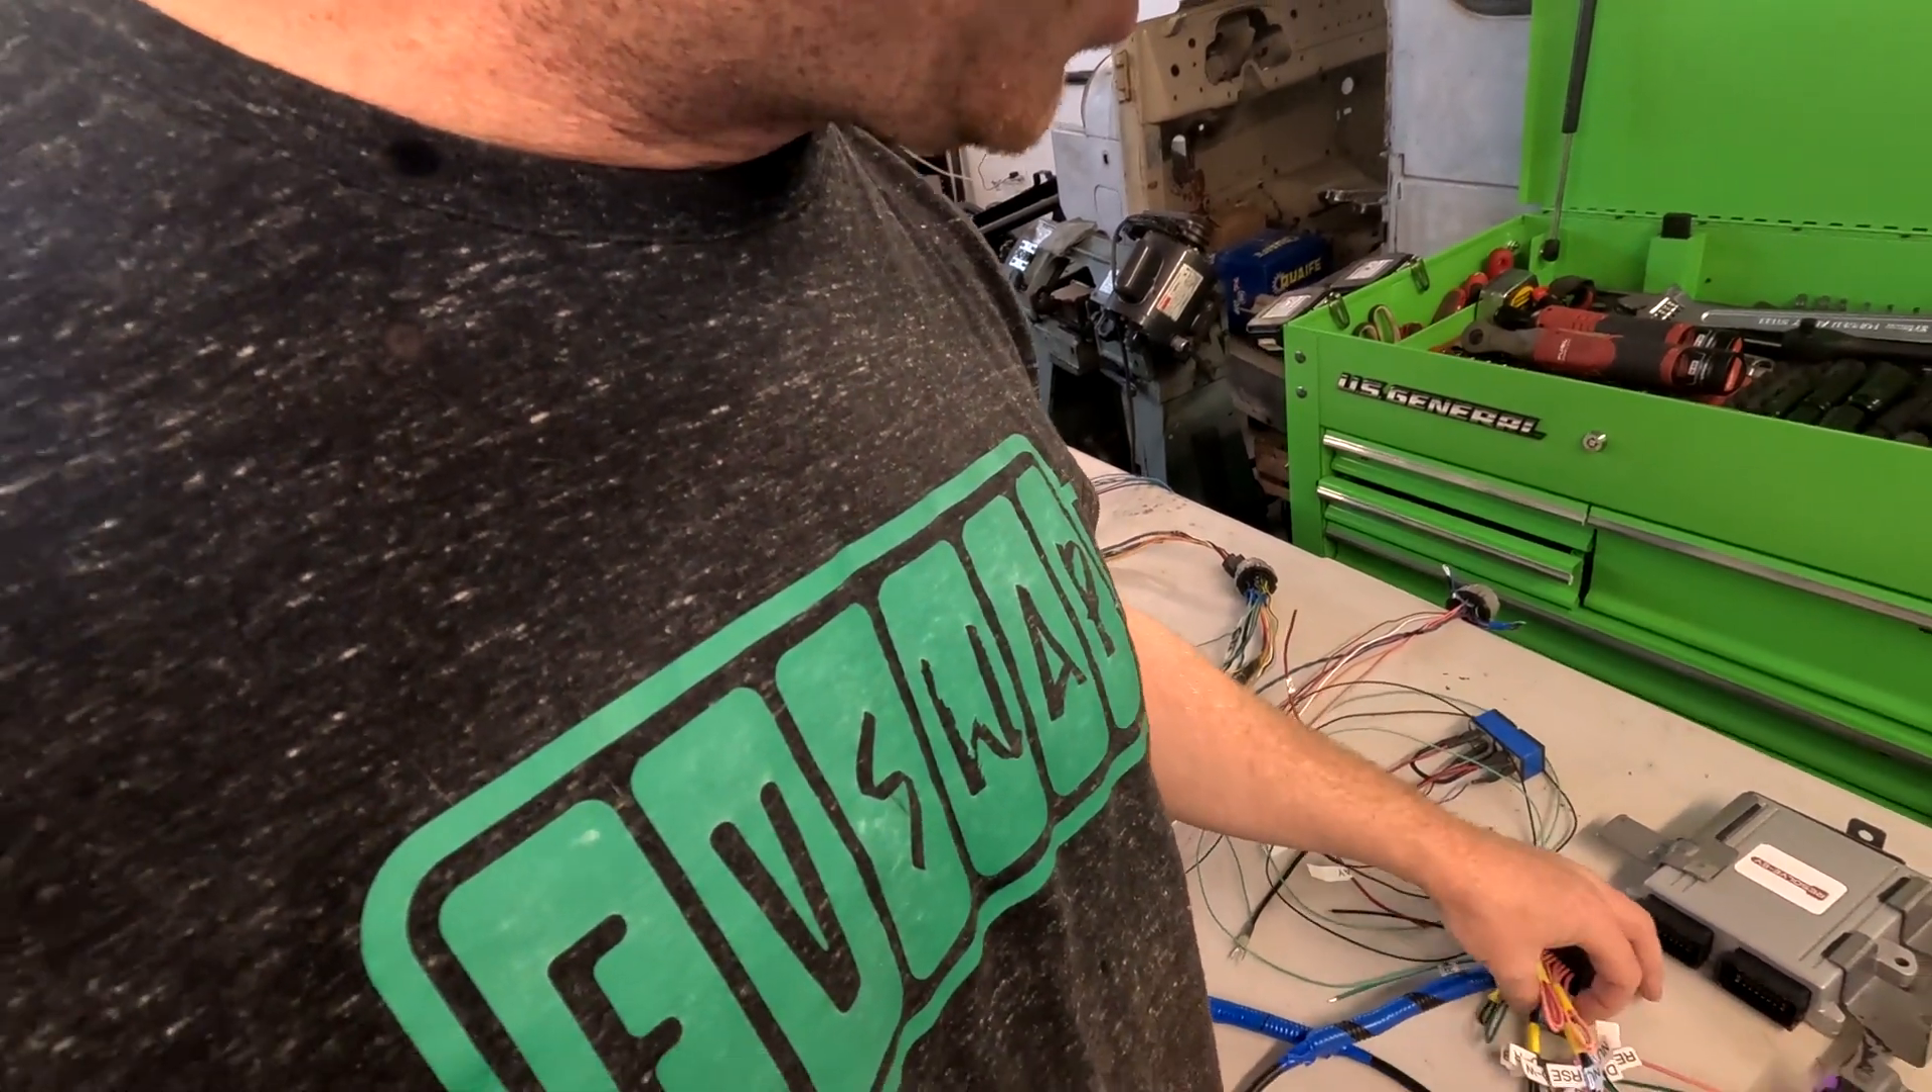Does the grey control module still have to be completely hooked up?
Yes.